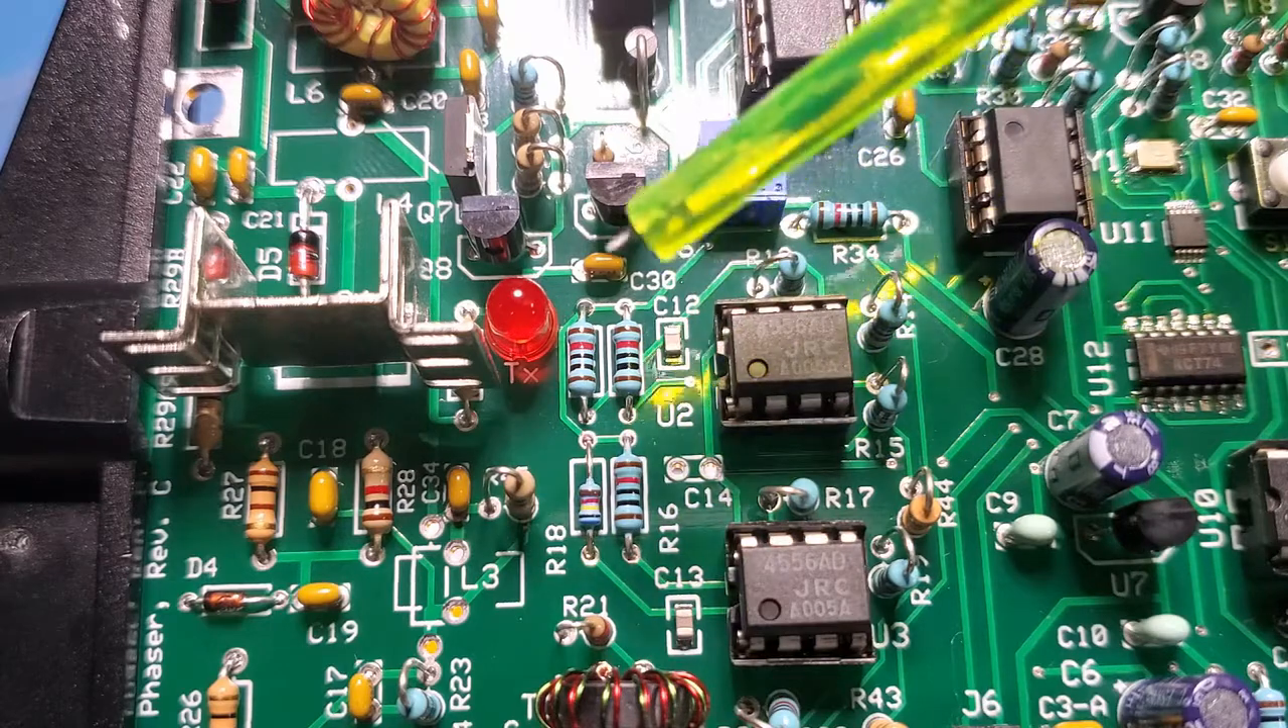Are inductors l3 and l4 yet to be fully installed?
Yes.